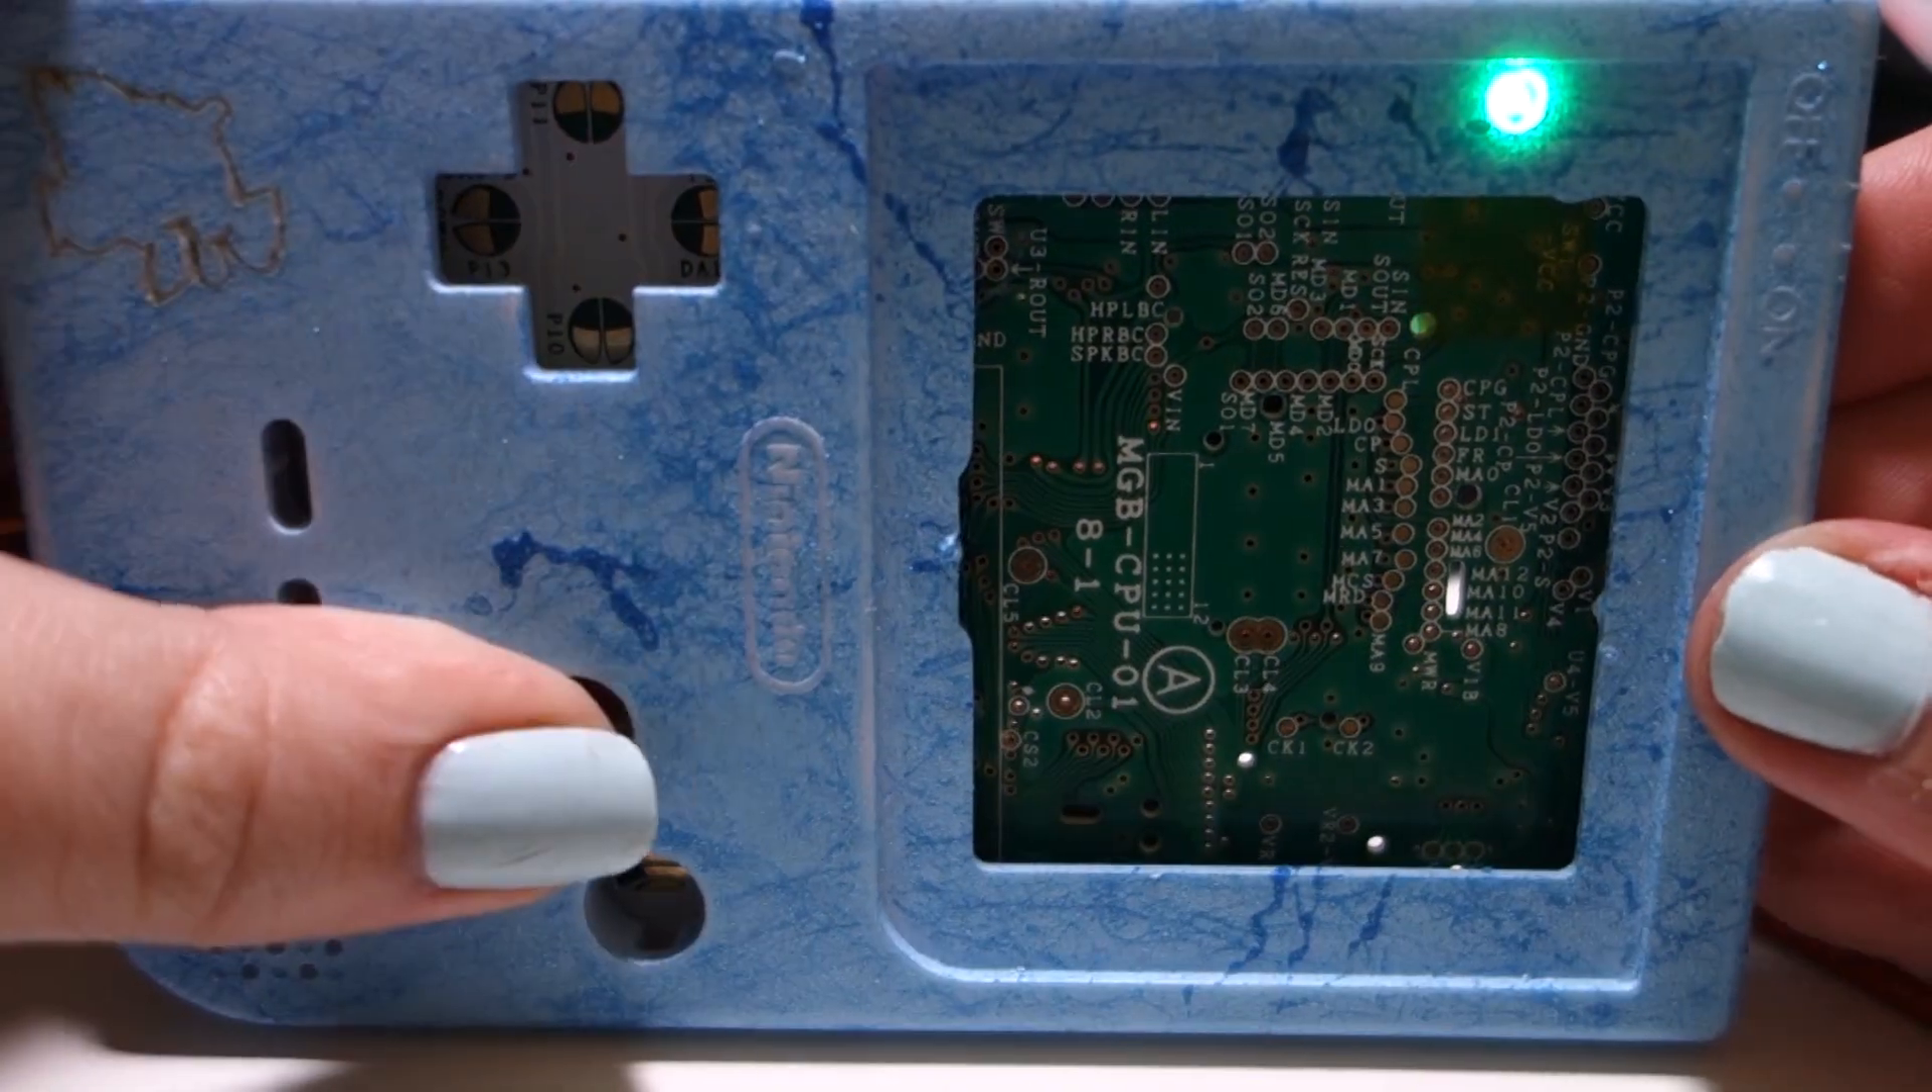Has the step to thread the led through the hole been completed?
Yes.